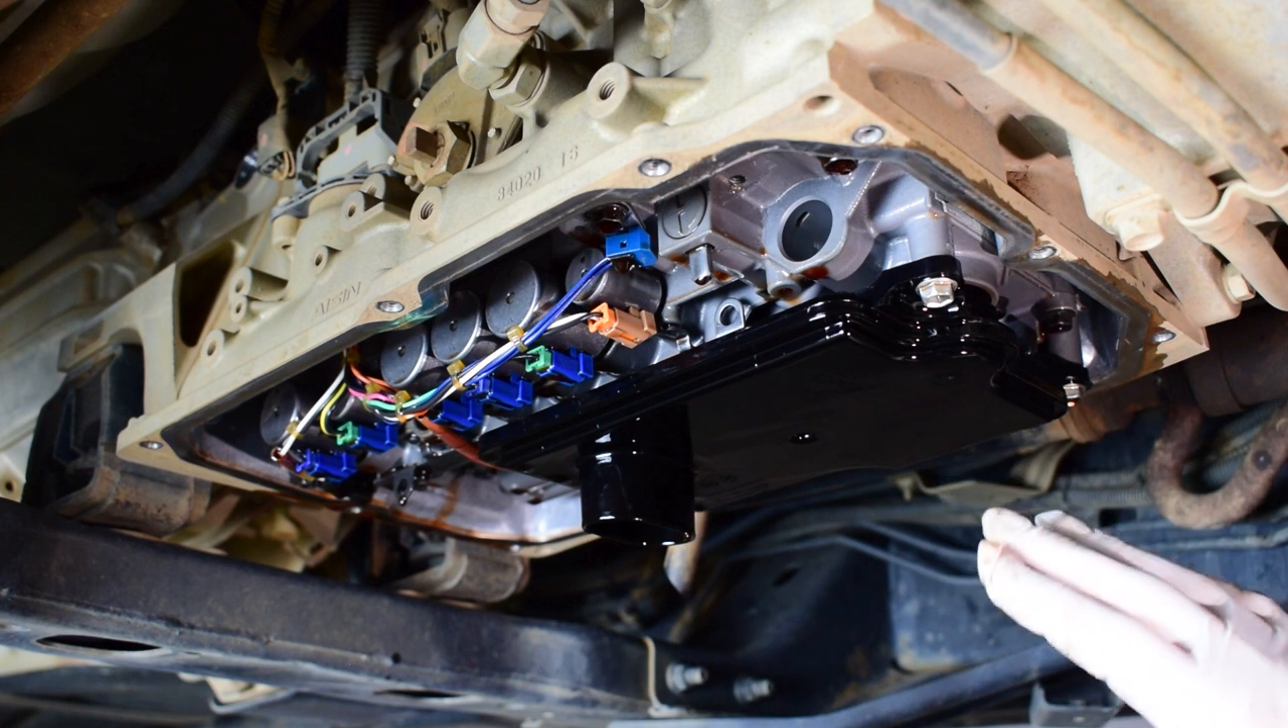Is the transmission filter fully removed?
No.